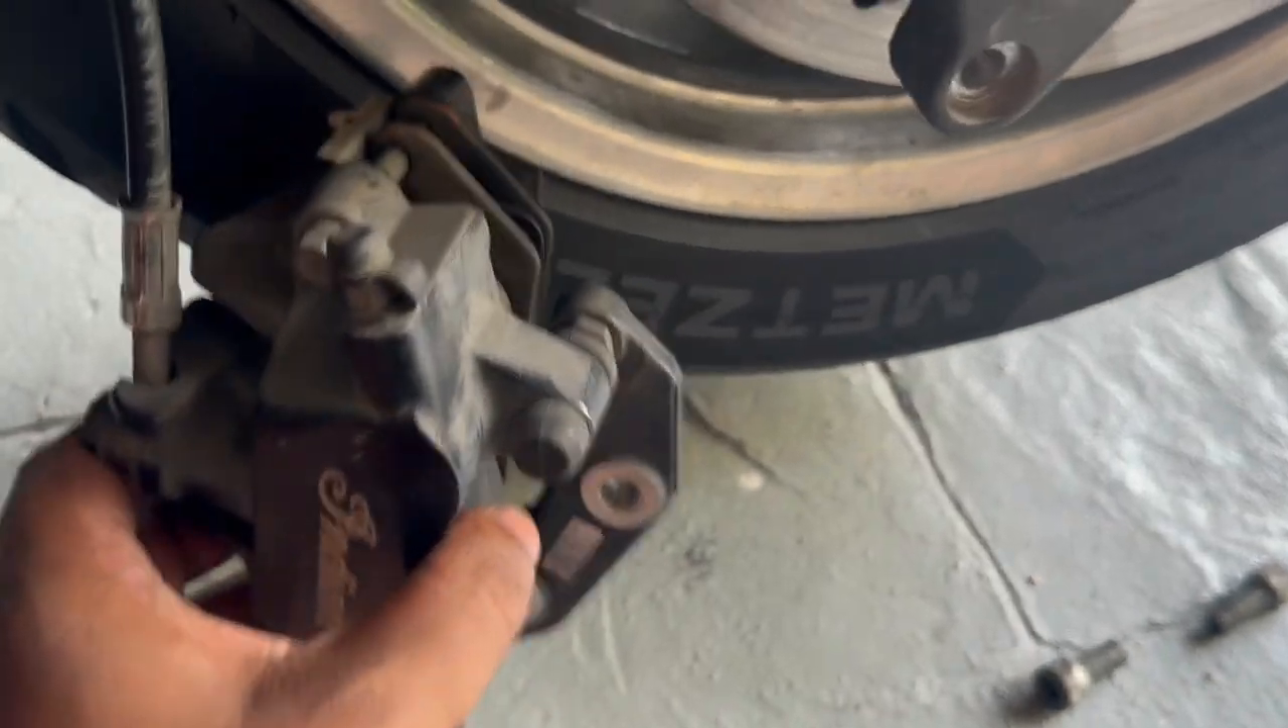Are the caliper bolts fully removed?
Yes.